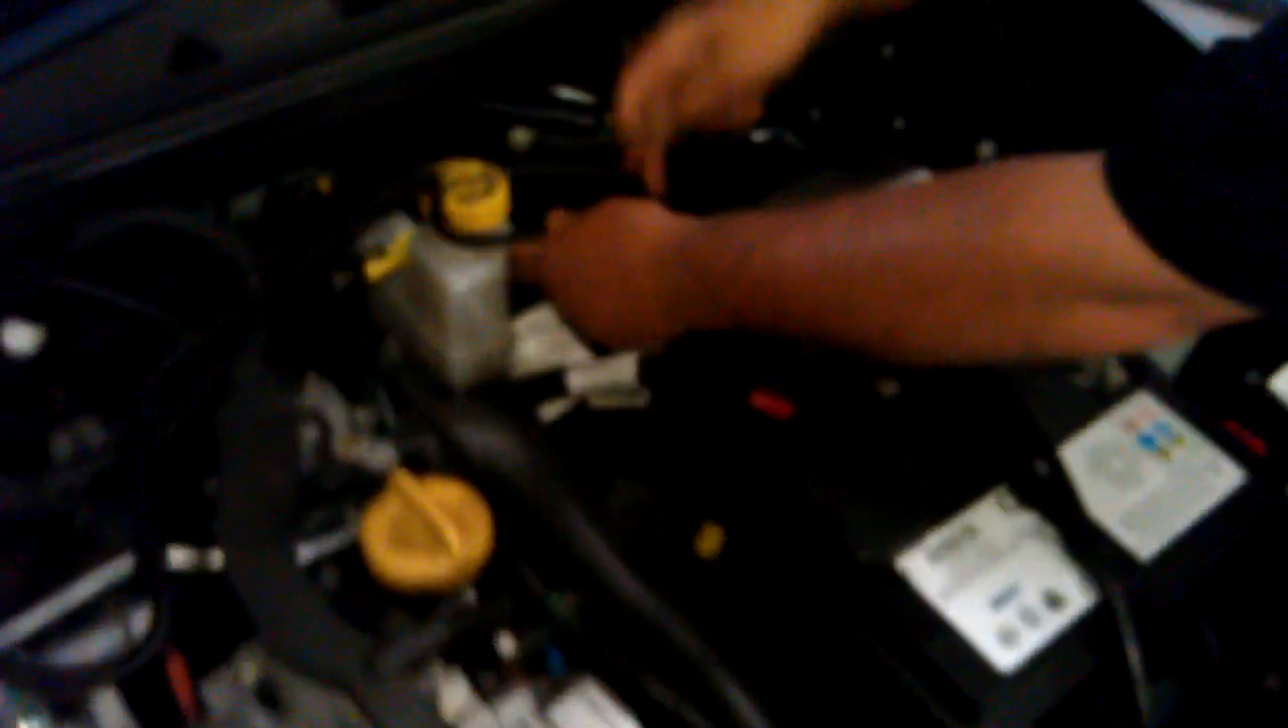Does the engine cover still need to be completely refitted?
Yes.